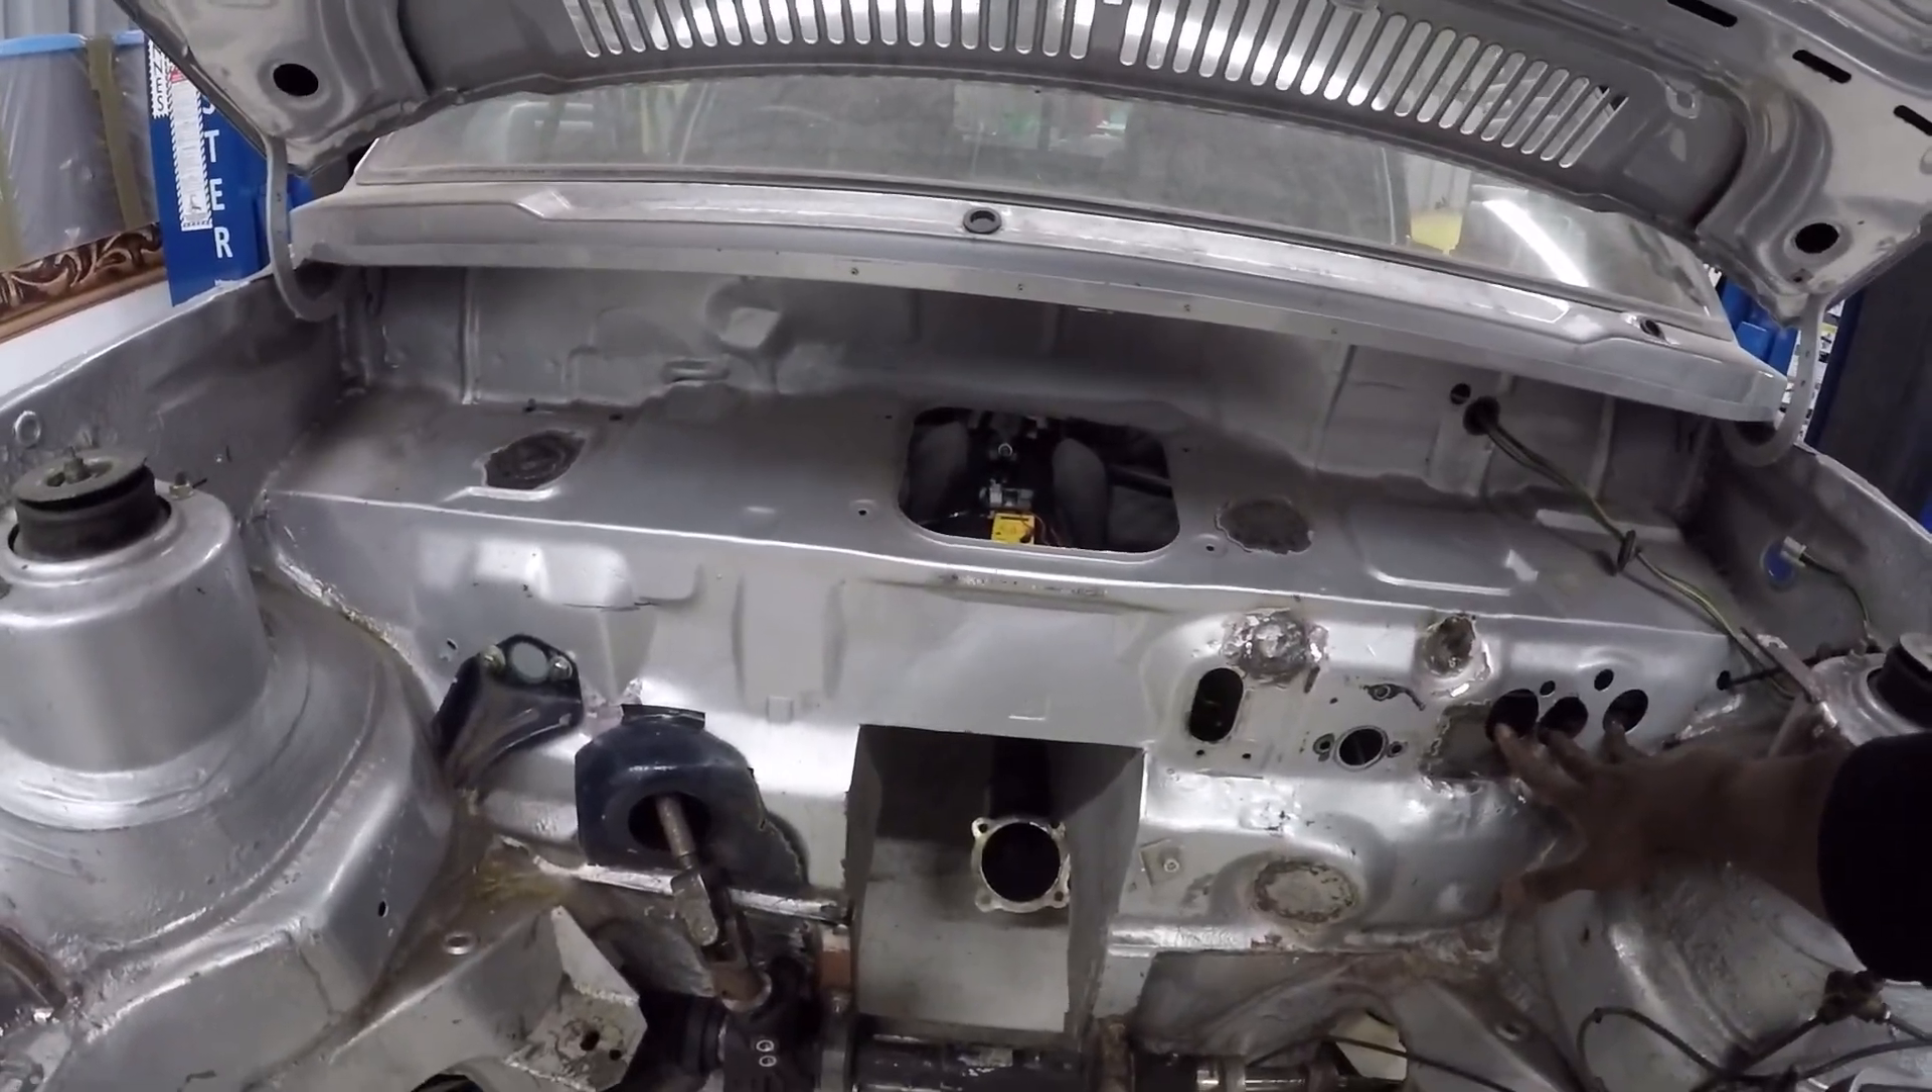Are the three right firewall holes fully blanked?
No.